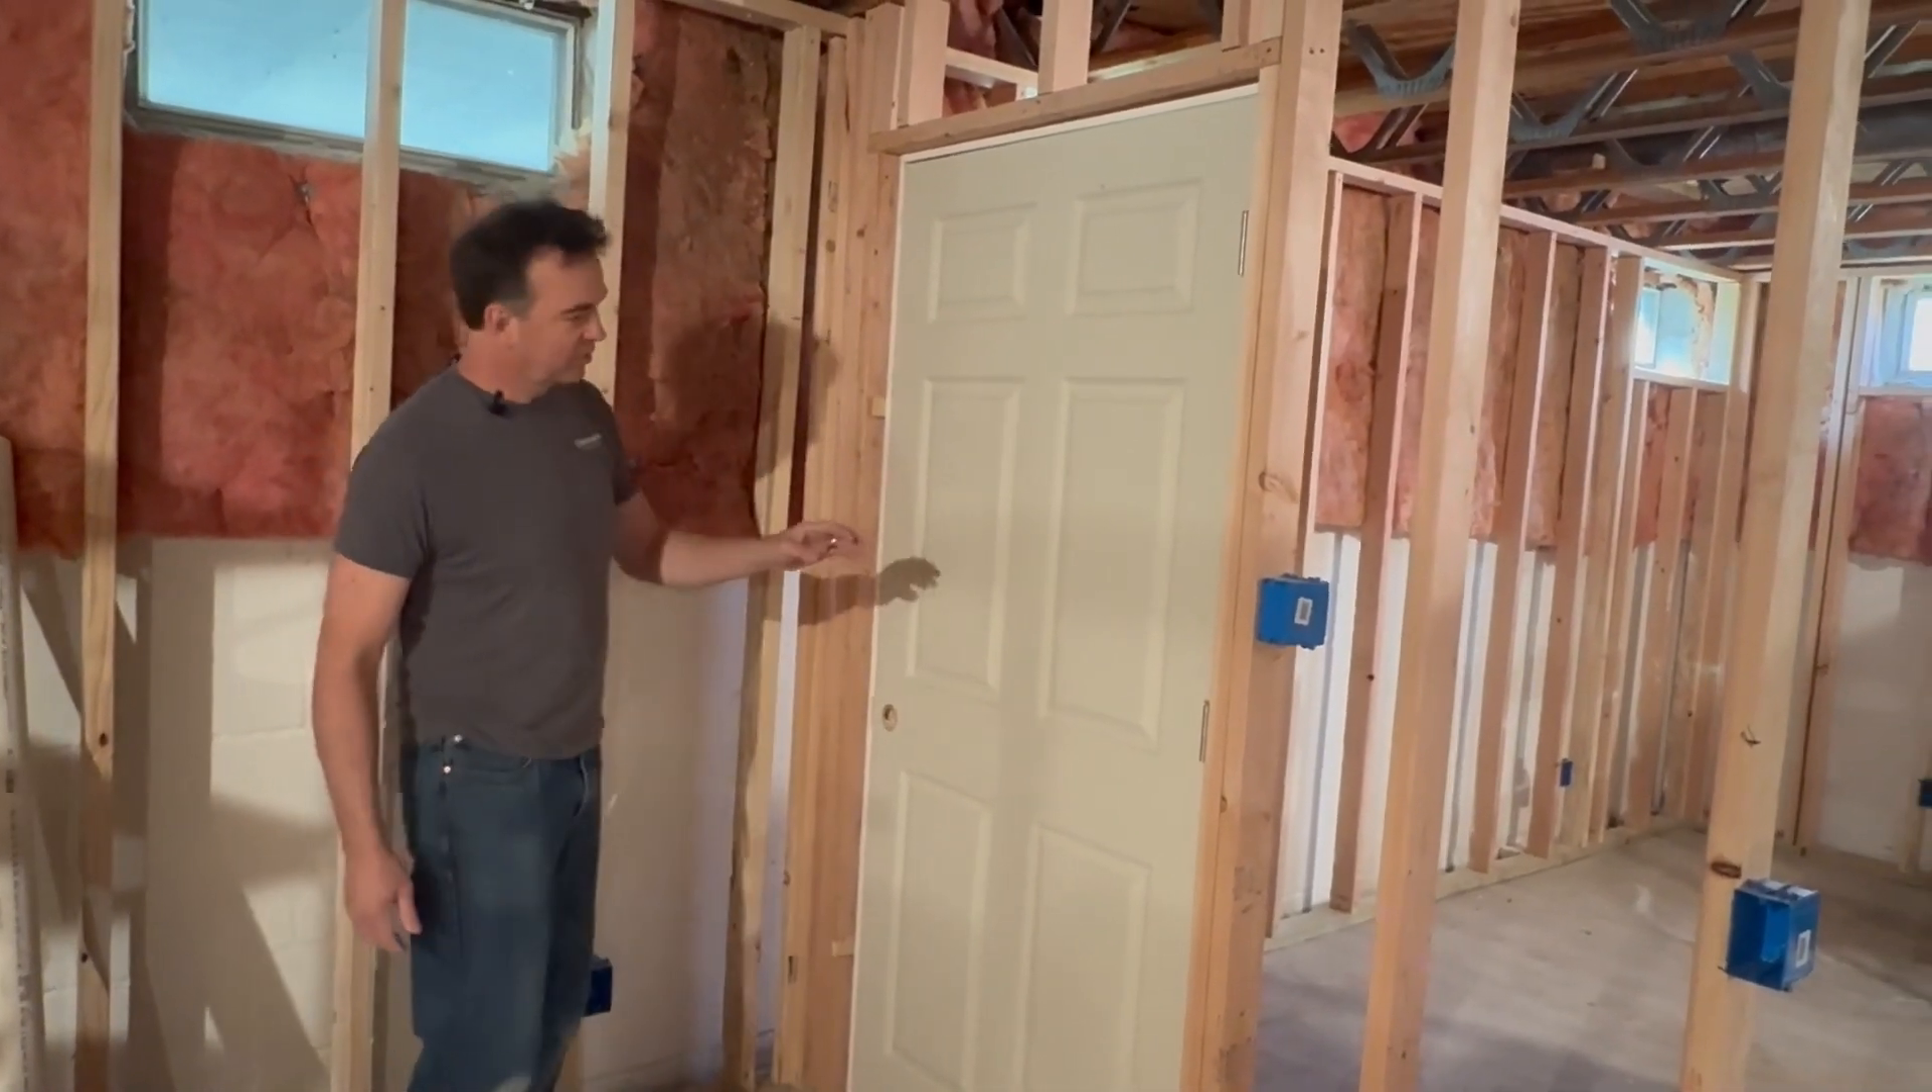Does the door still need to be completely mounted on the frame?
No.